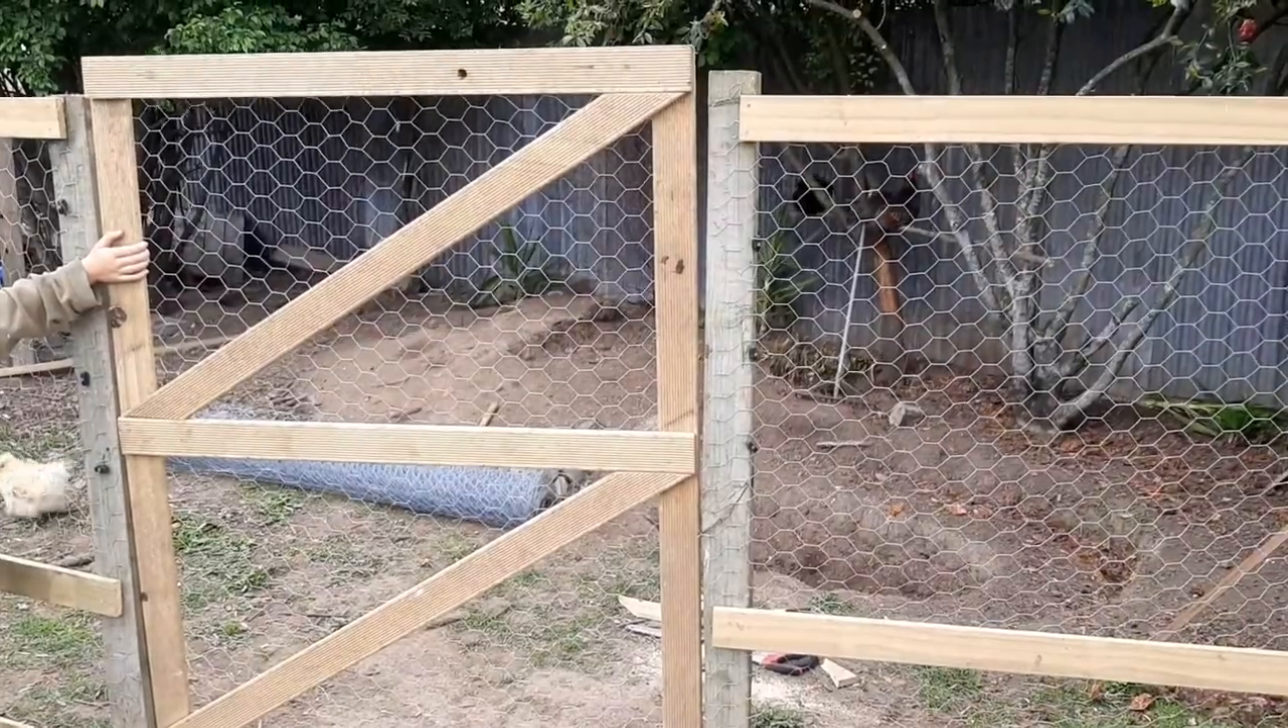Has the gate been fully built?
Yes.